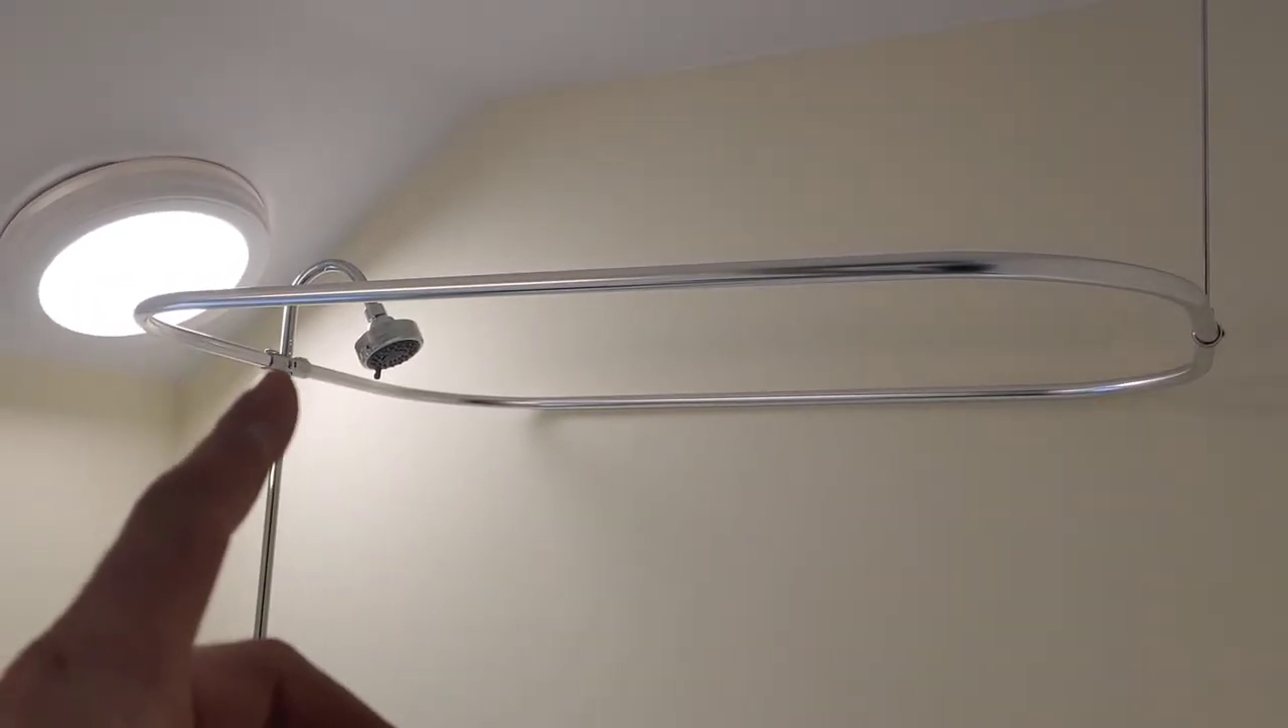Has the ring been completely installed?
Yes.